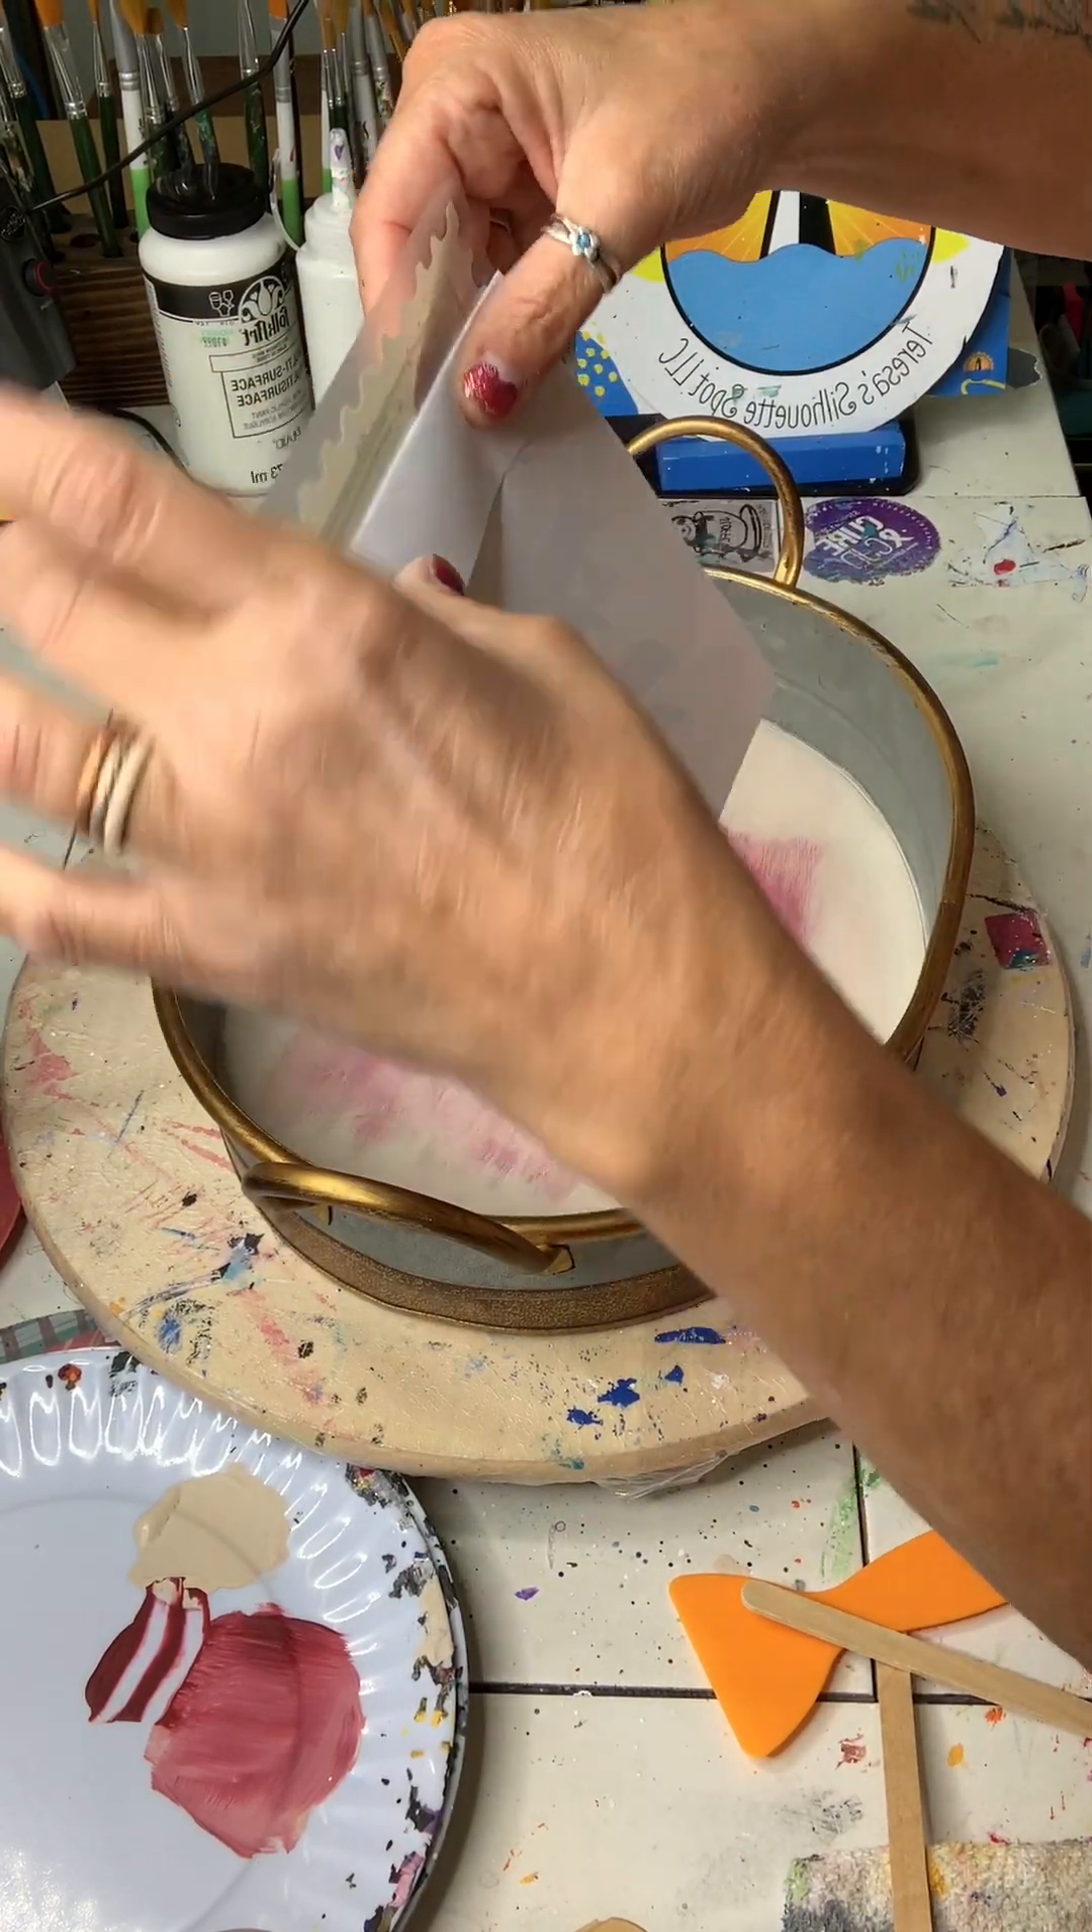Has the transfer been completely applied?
No.